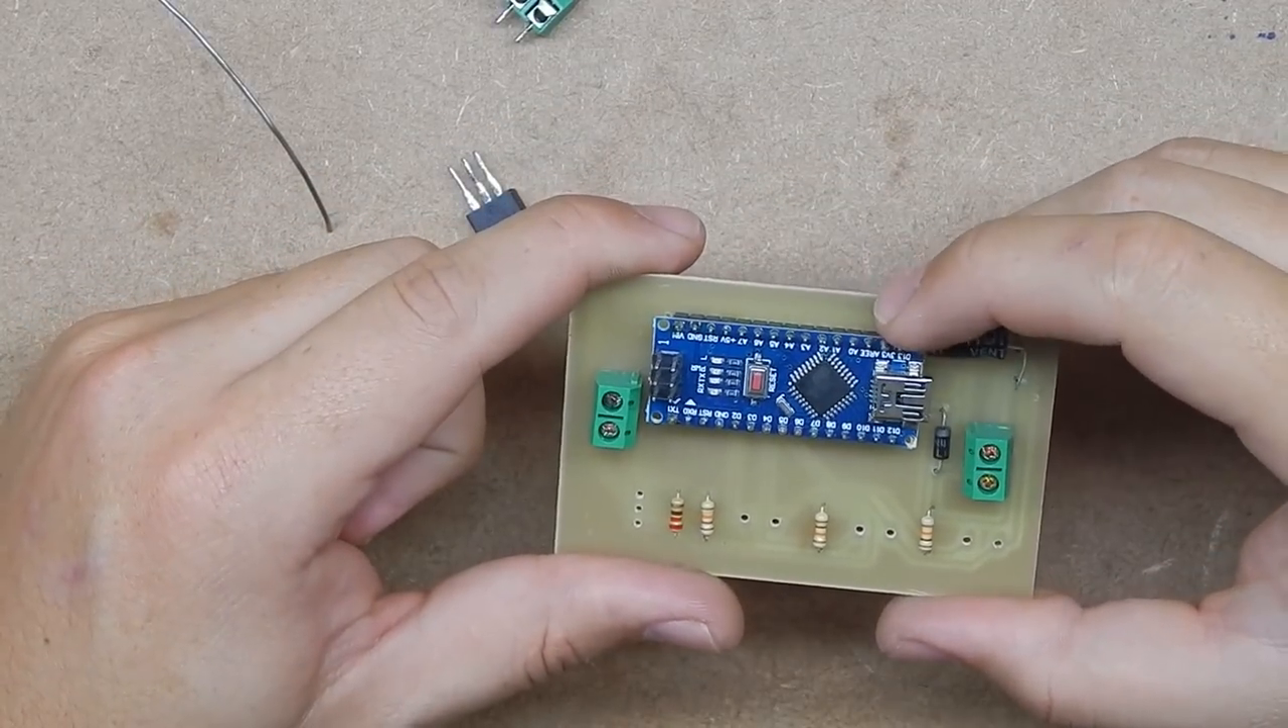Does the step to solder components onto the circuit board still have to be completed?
Yes.